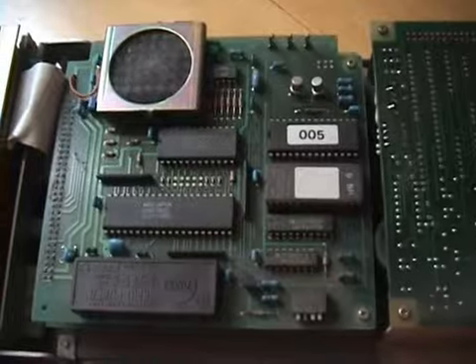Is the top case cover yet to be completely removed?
No.